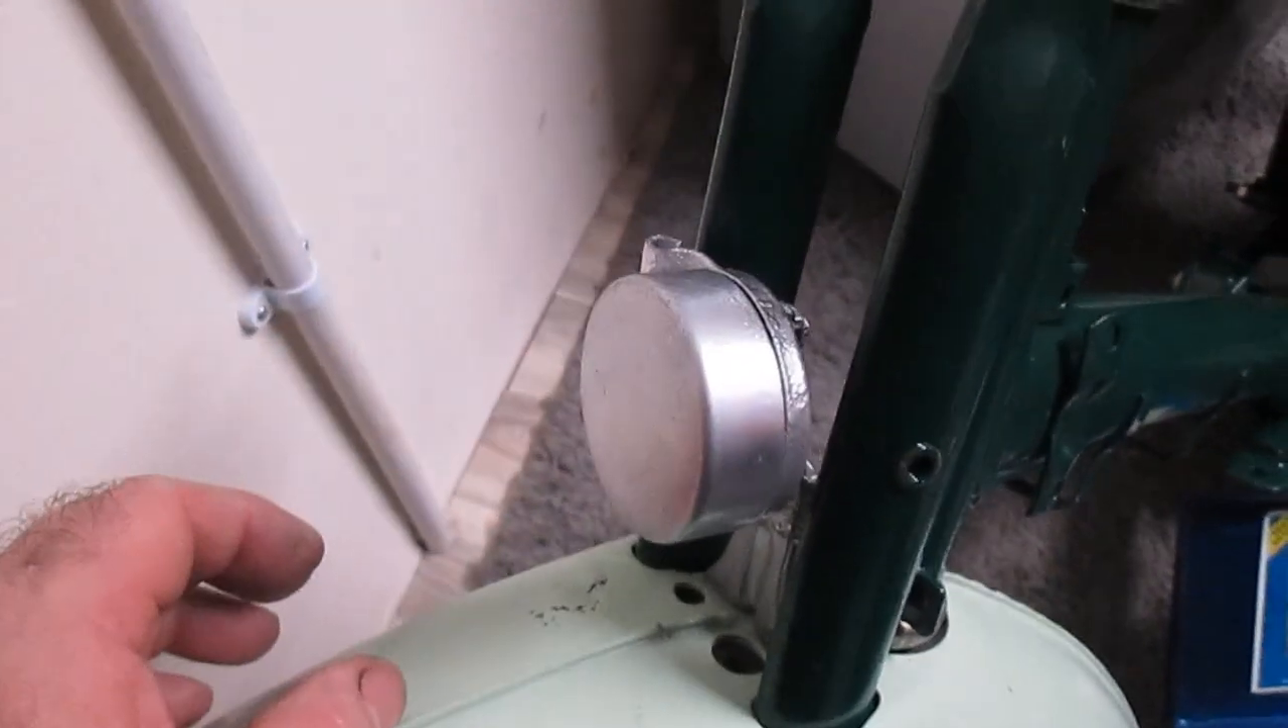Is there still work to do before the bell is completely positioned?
No.